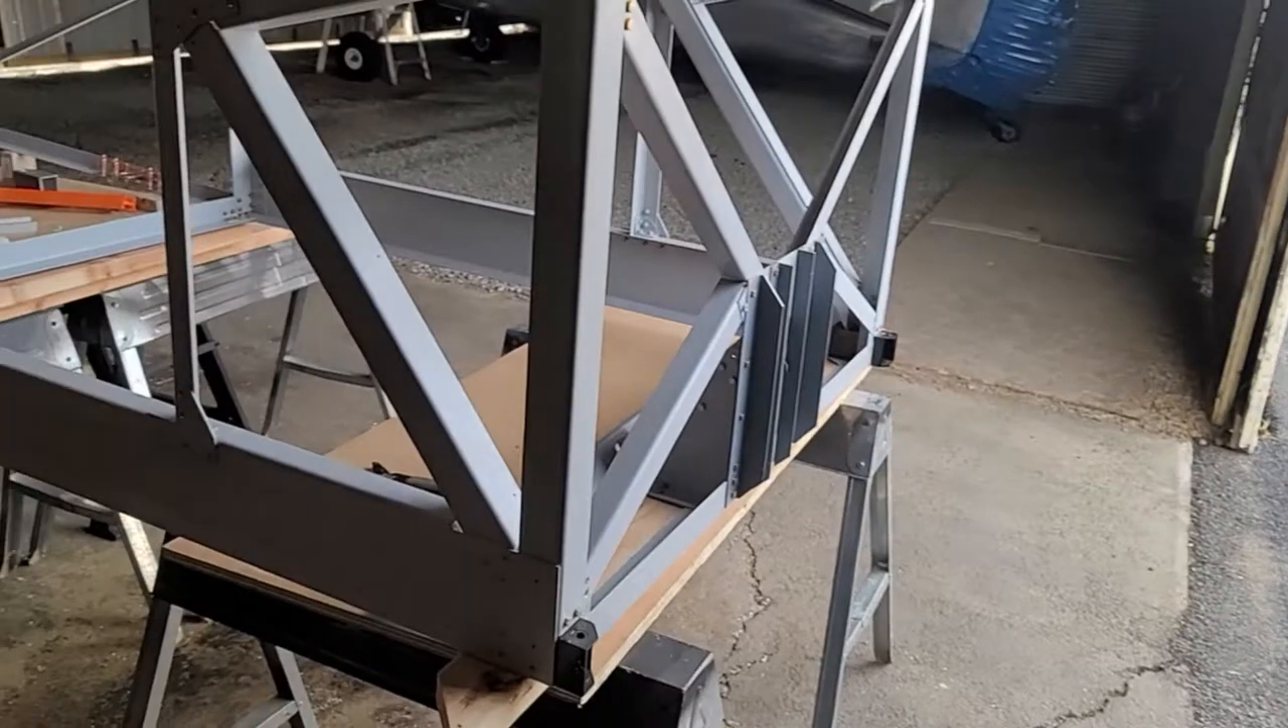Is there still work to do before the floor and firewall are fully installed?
Yes.